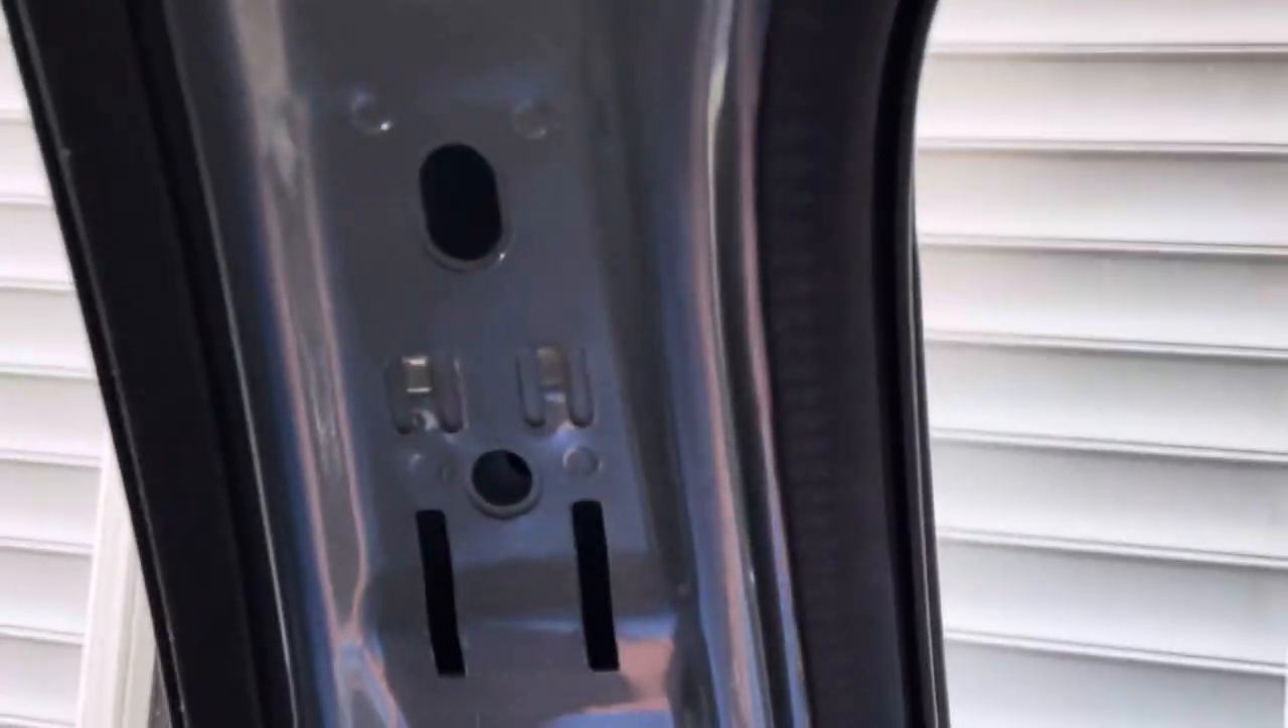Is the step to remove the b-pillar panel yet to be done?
No.